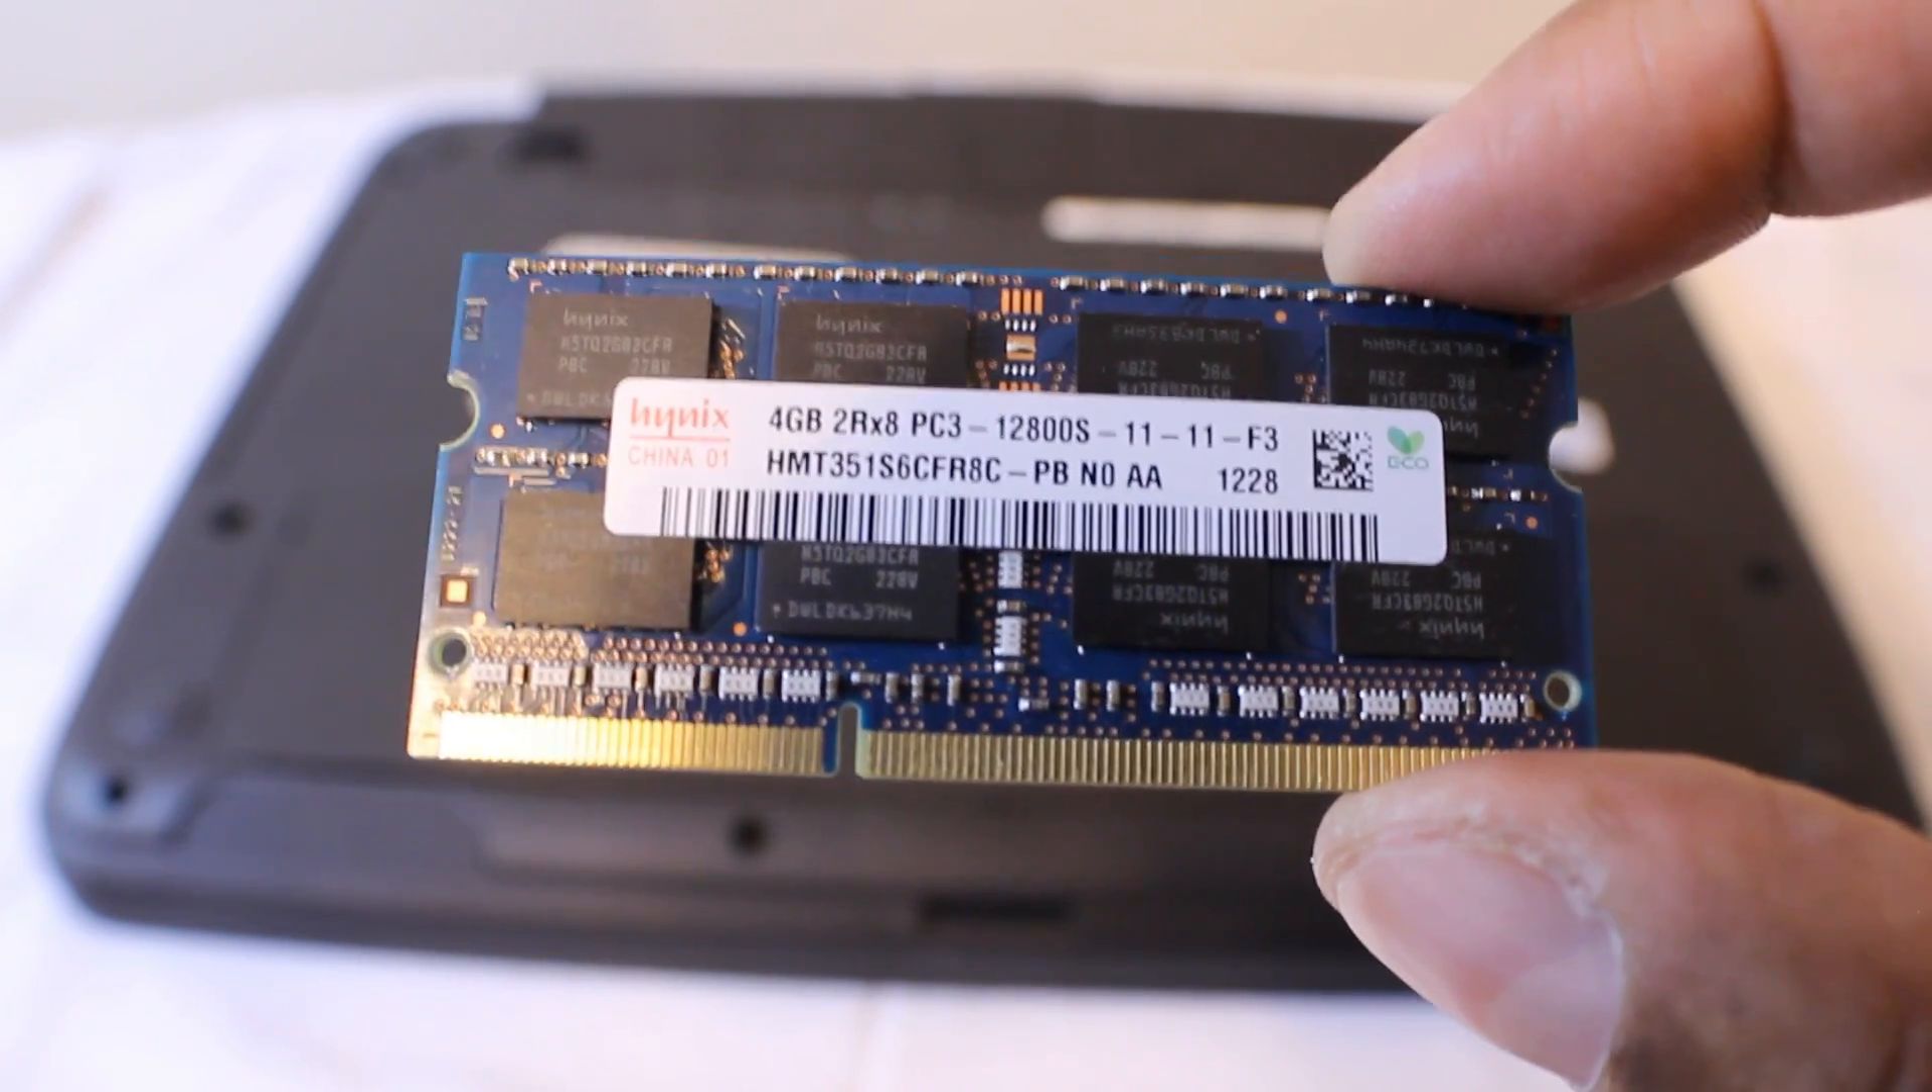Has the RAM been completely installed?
No.